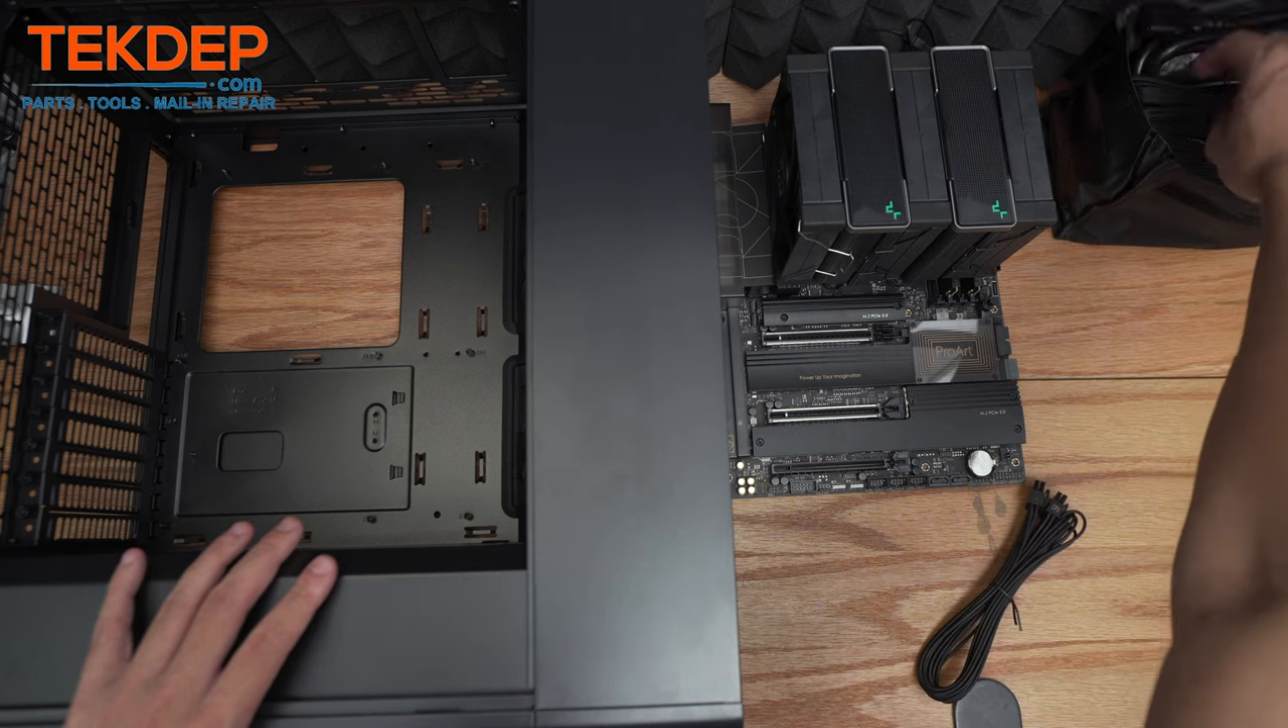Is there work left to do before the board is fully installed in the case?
Yes.